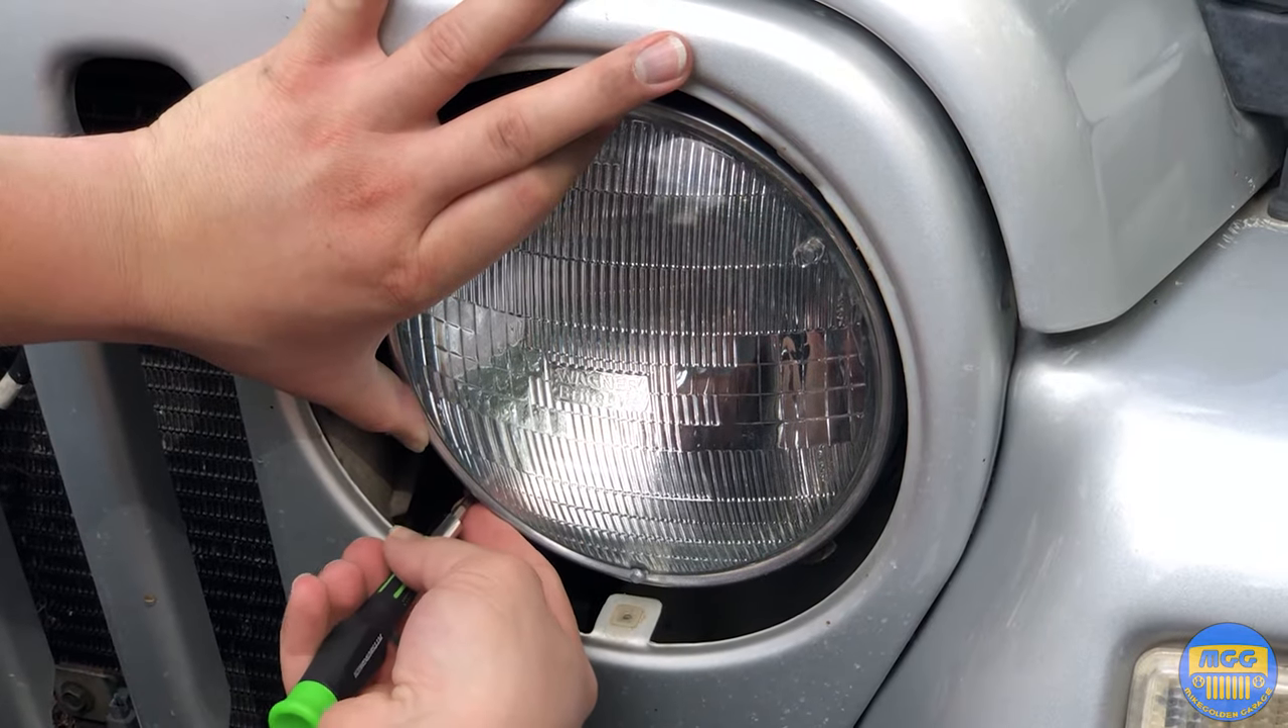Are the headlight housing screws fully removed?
No.